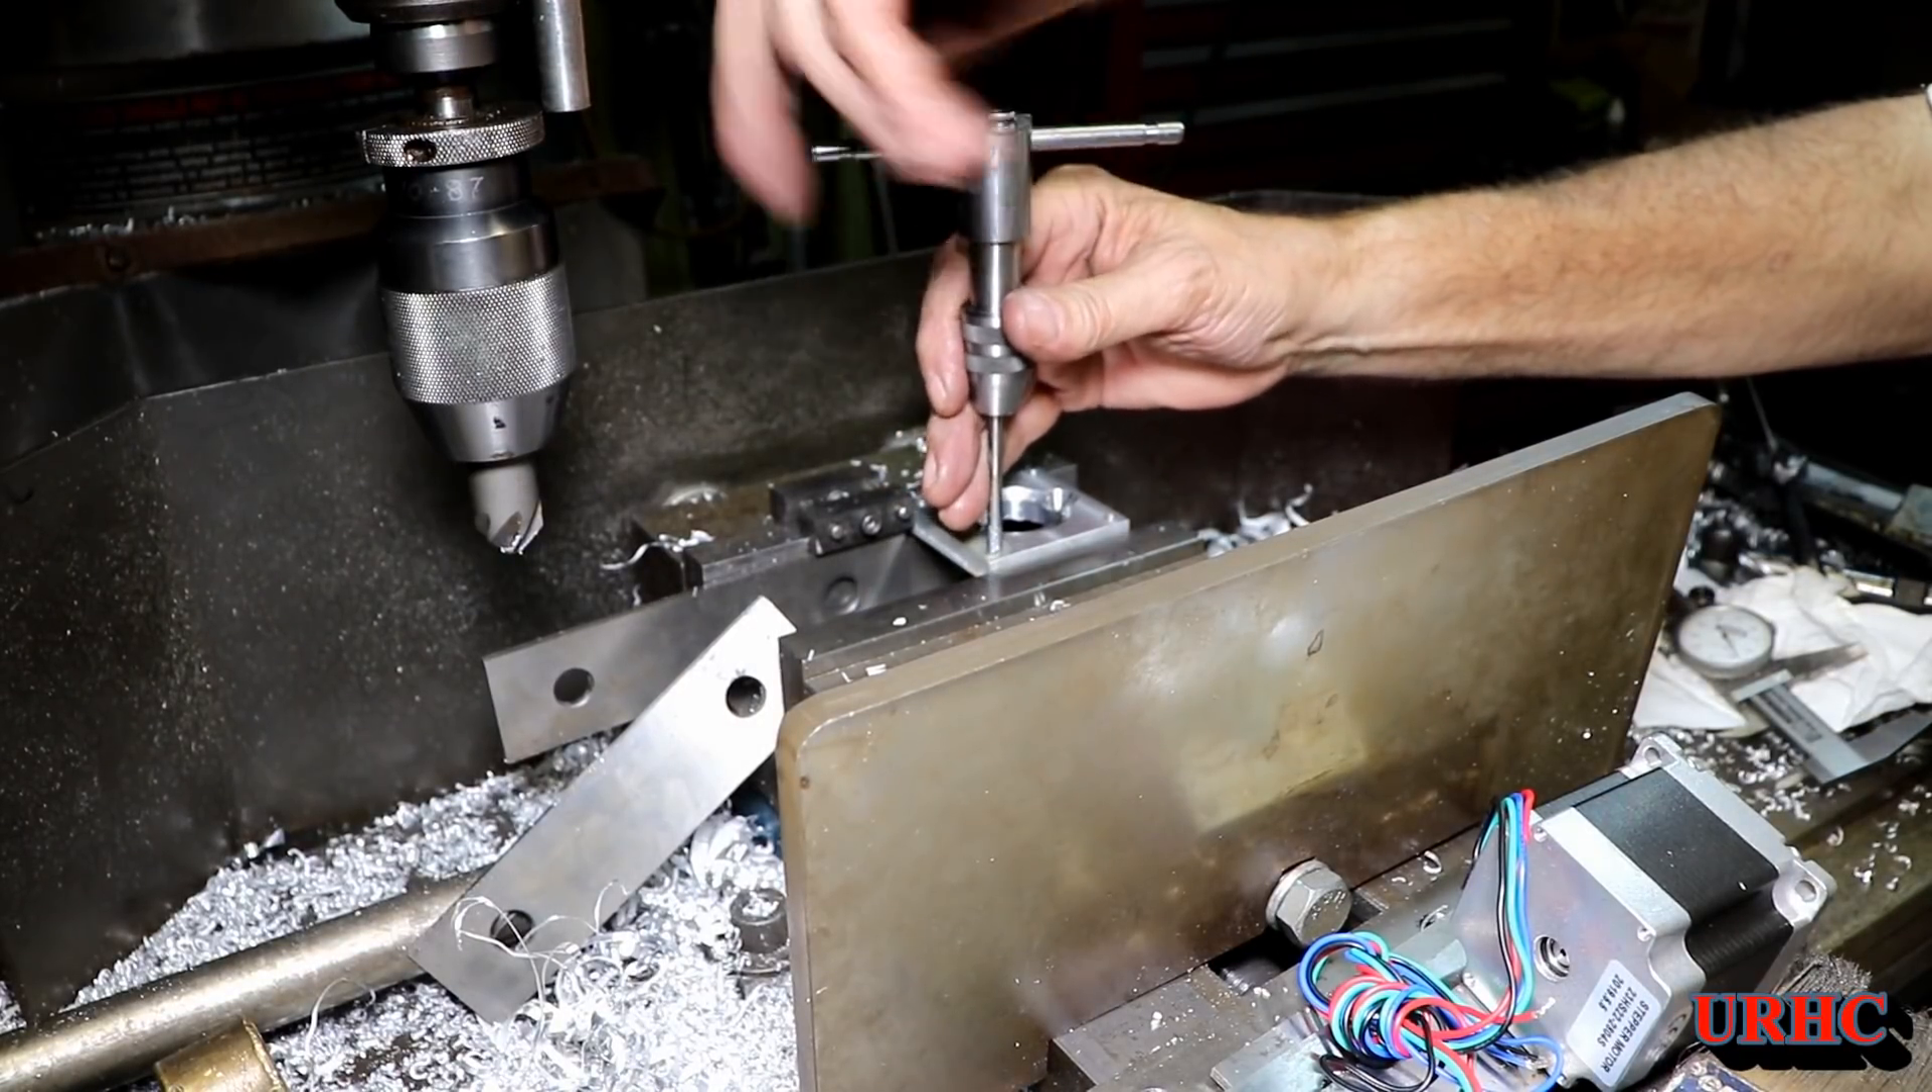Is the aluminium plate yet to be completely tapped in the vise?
Yes.